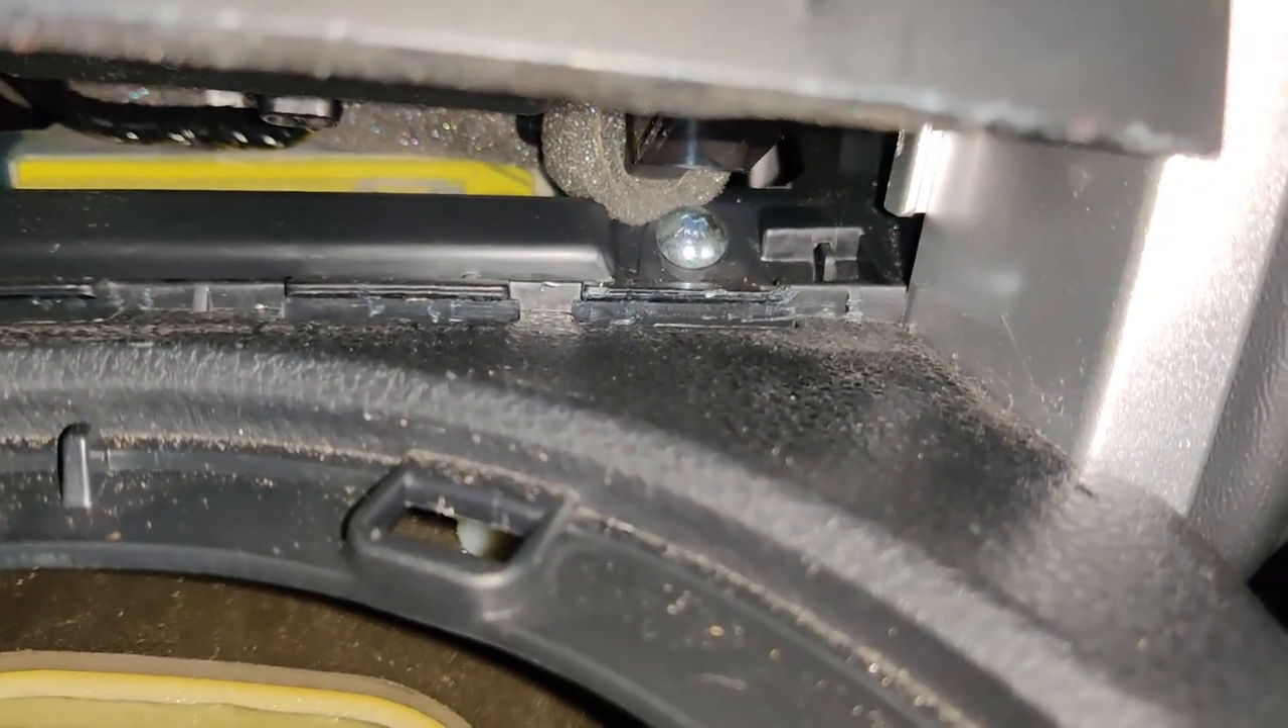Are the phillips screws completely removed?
No.